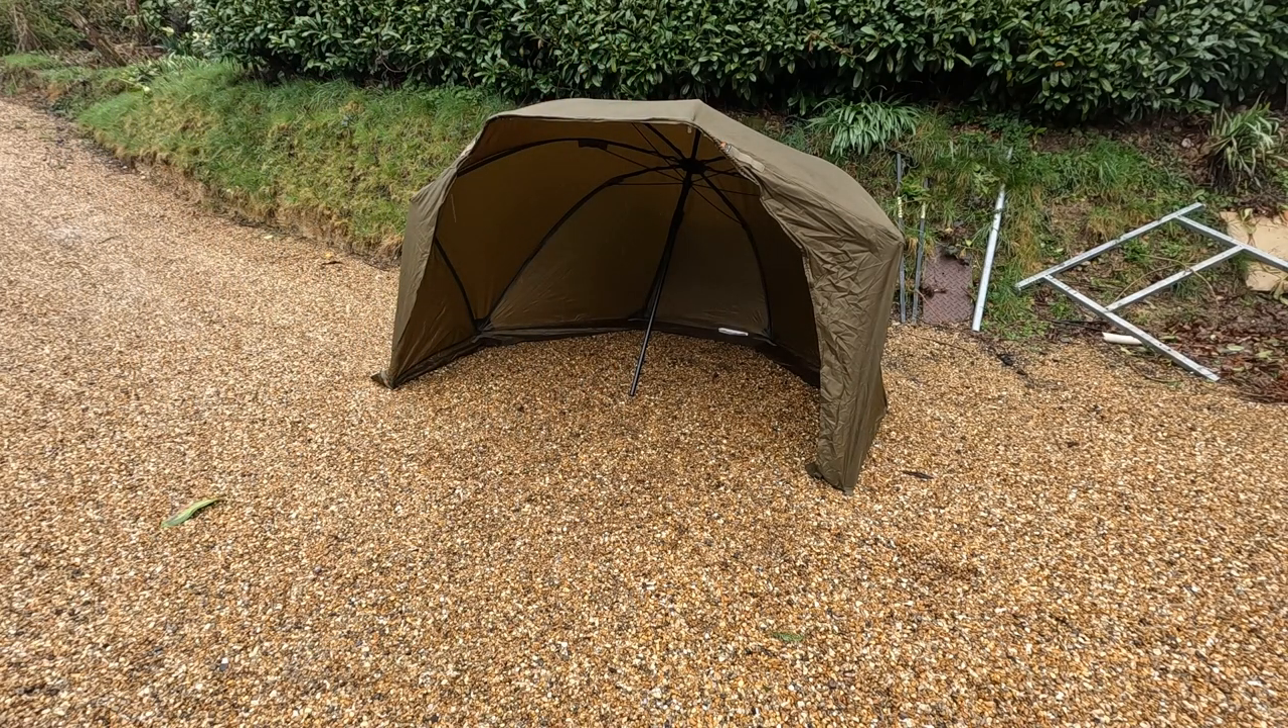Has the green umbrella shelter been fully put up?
Yes.